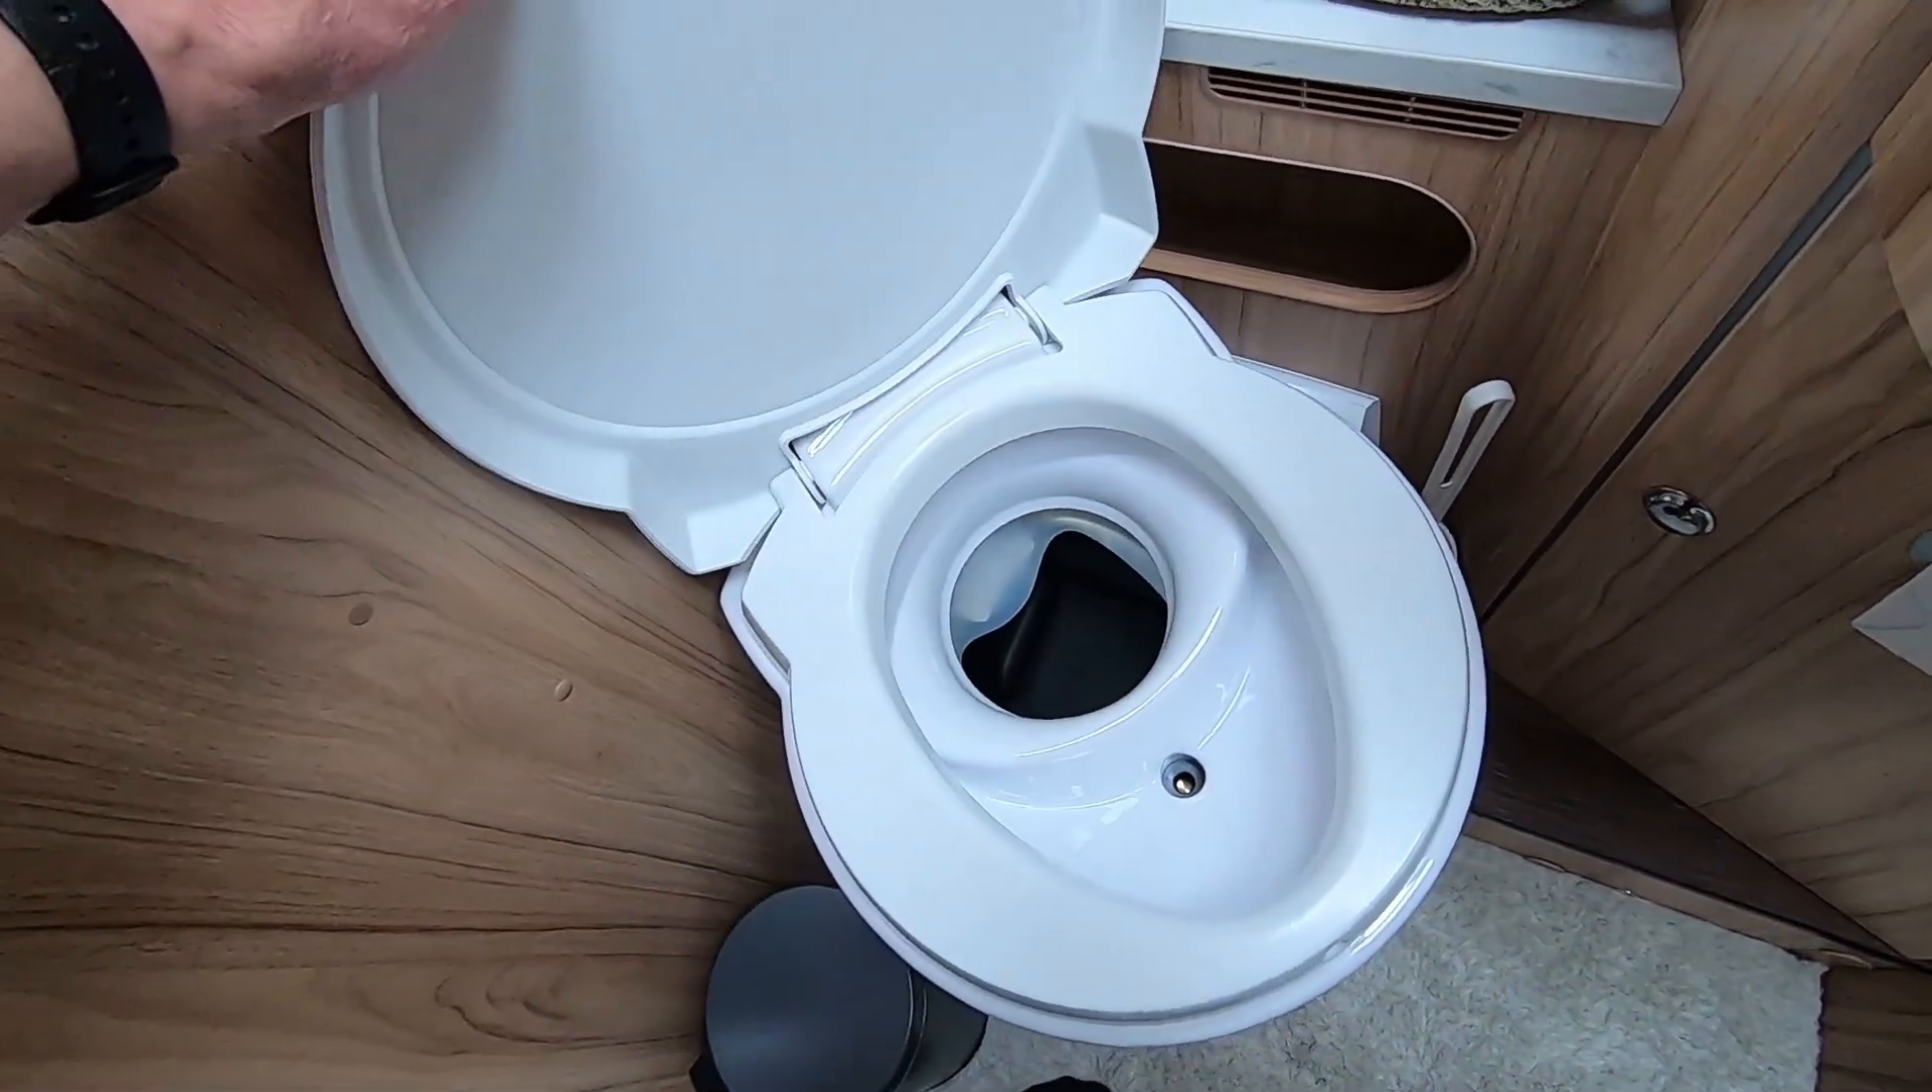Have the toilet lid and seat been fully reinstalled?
Yes.